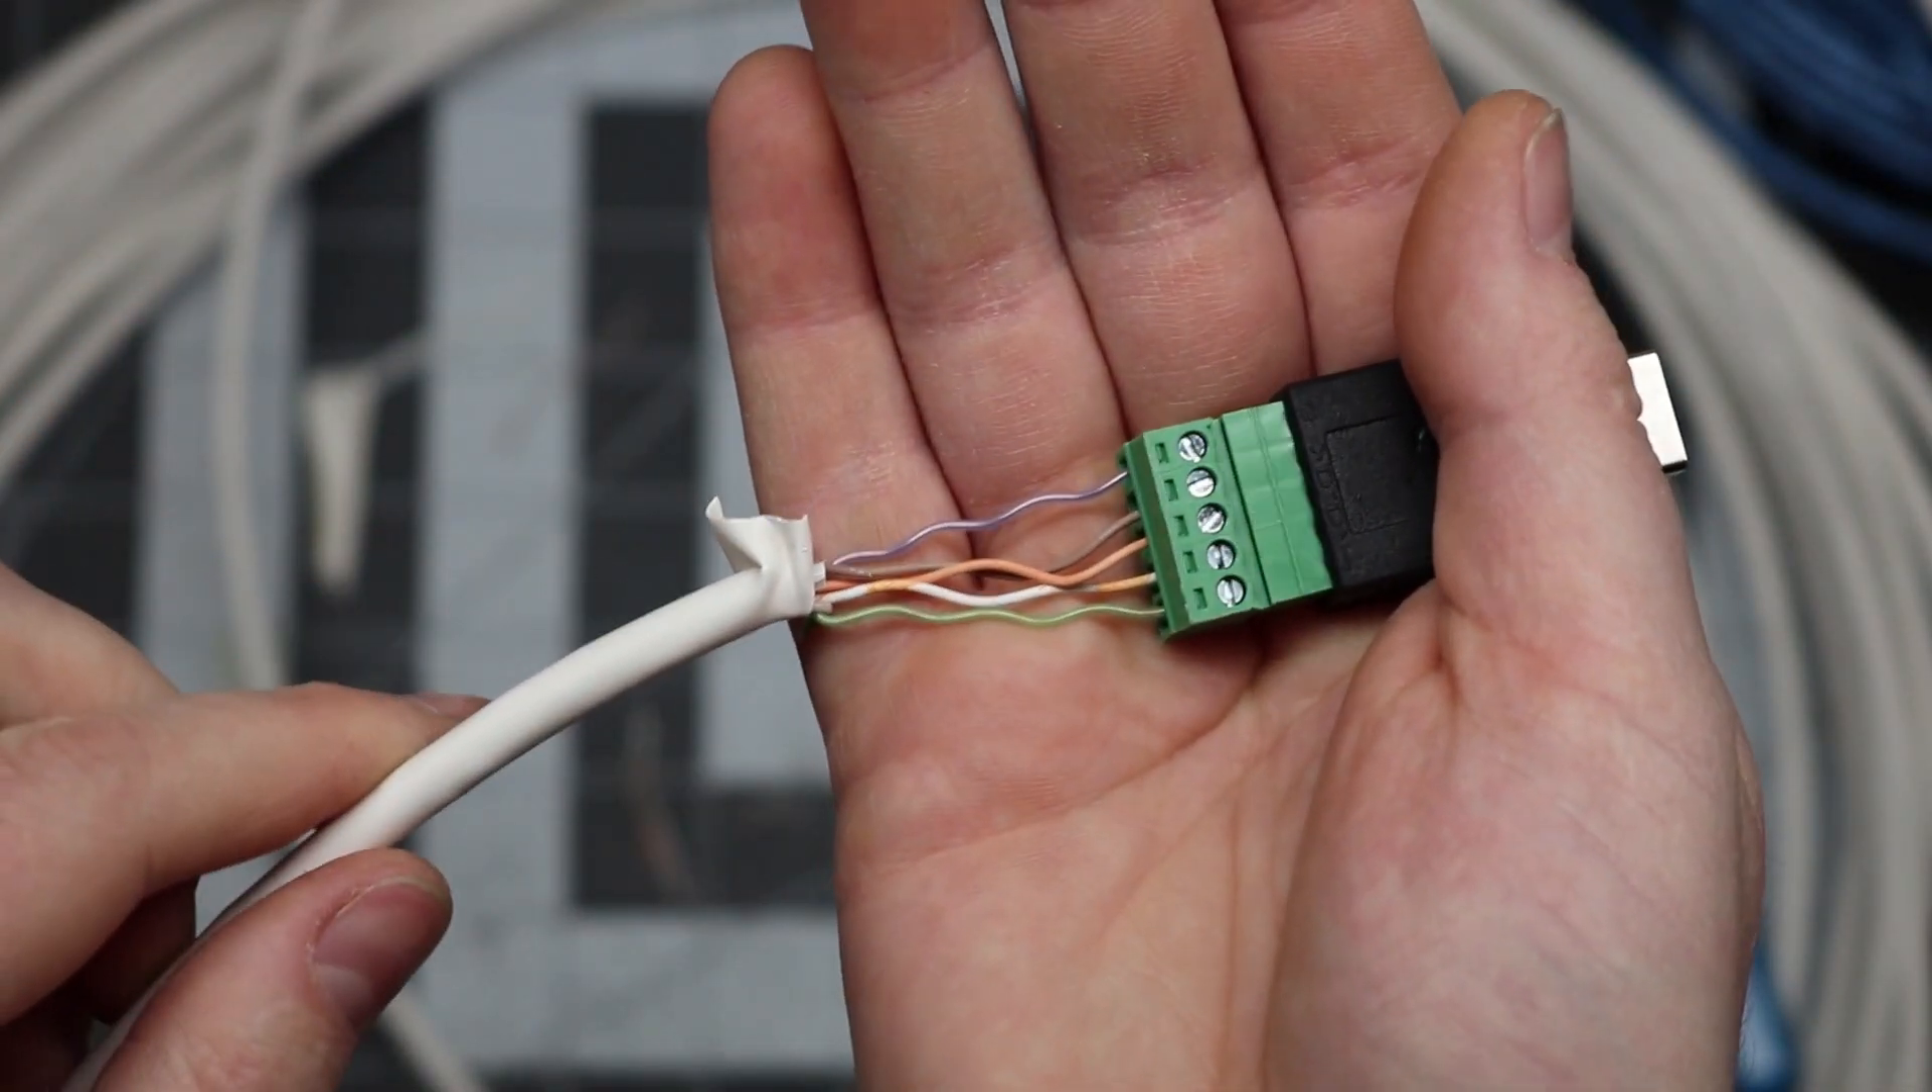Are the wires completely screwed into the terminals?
Yes.